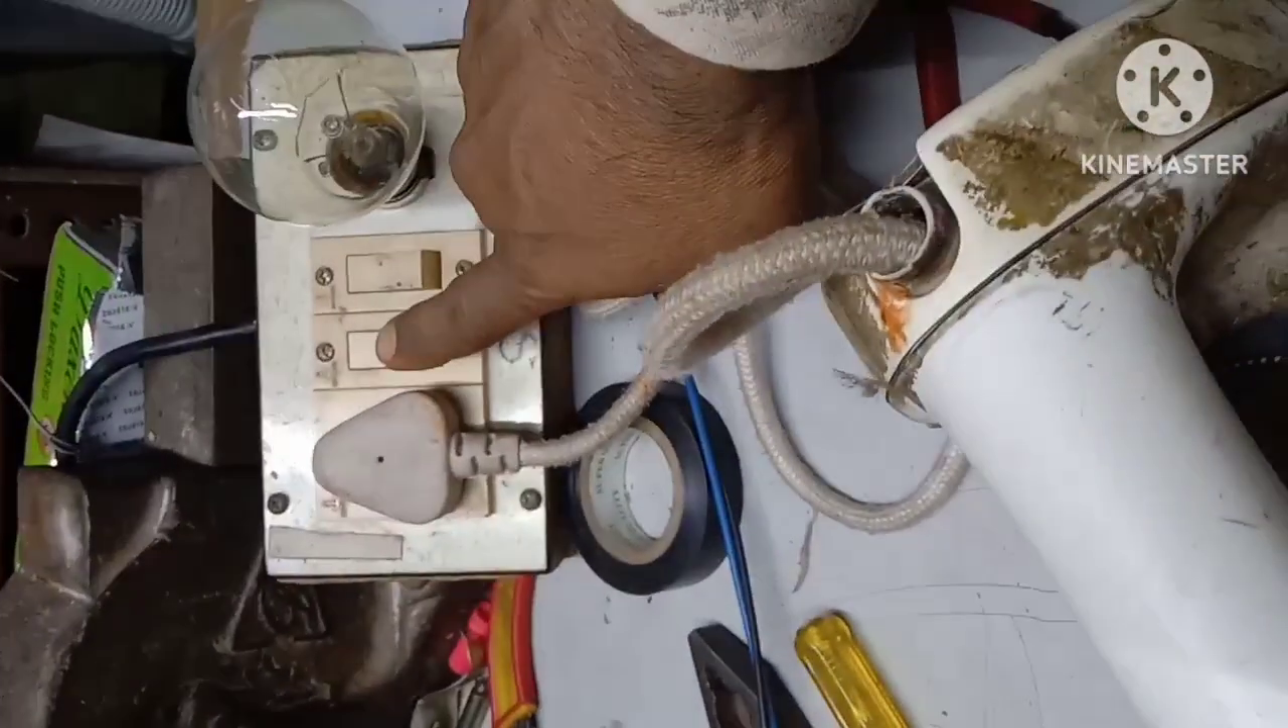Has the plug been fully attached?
Yes.